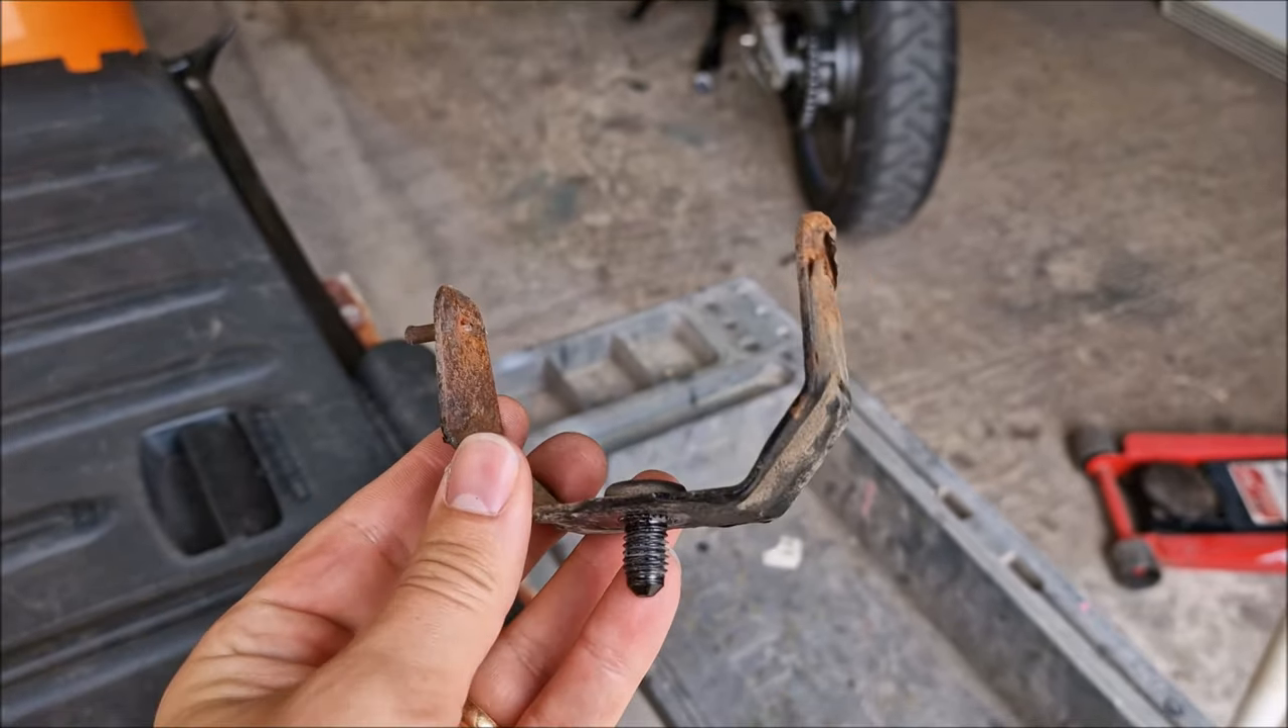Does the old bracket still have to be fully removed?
No.